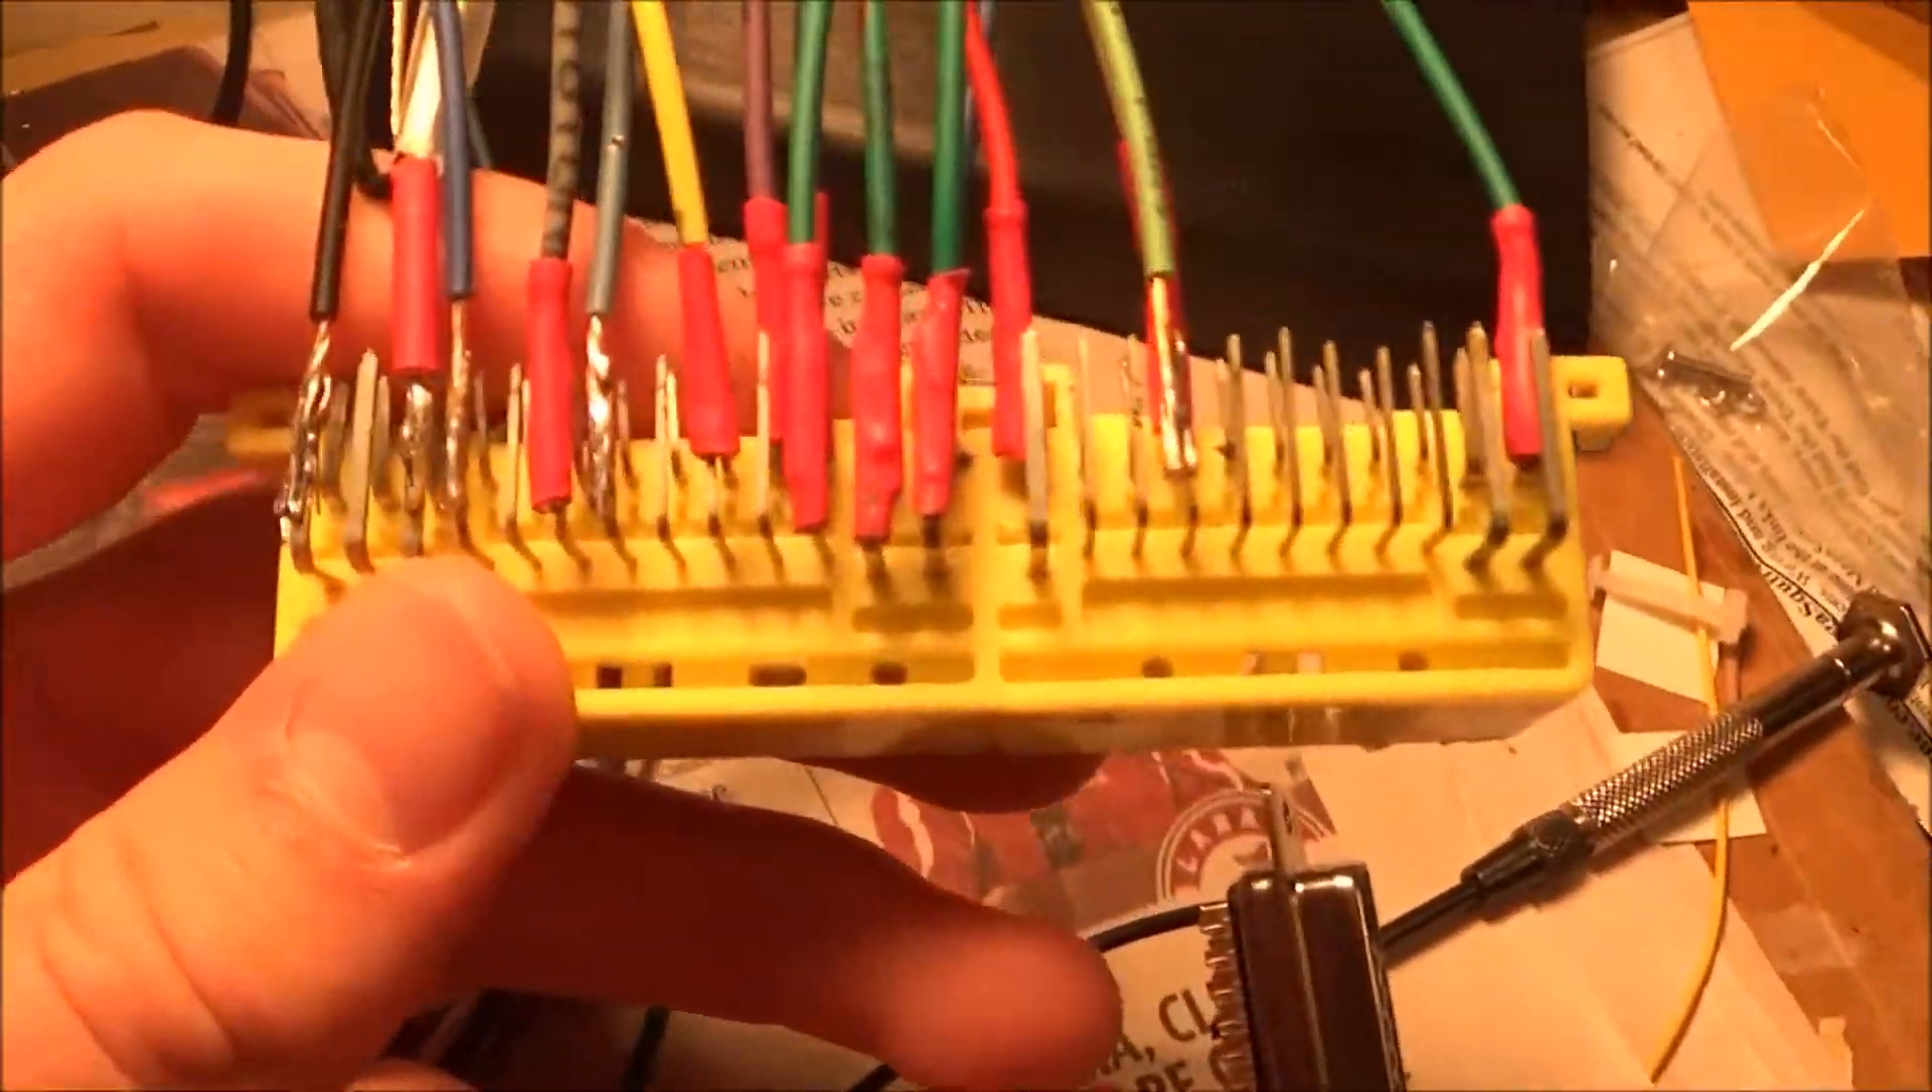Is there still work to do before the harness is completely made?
Yes.